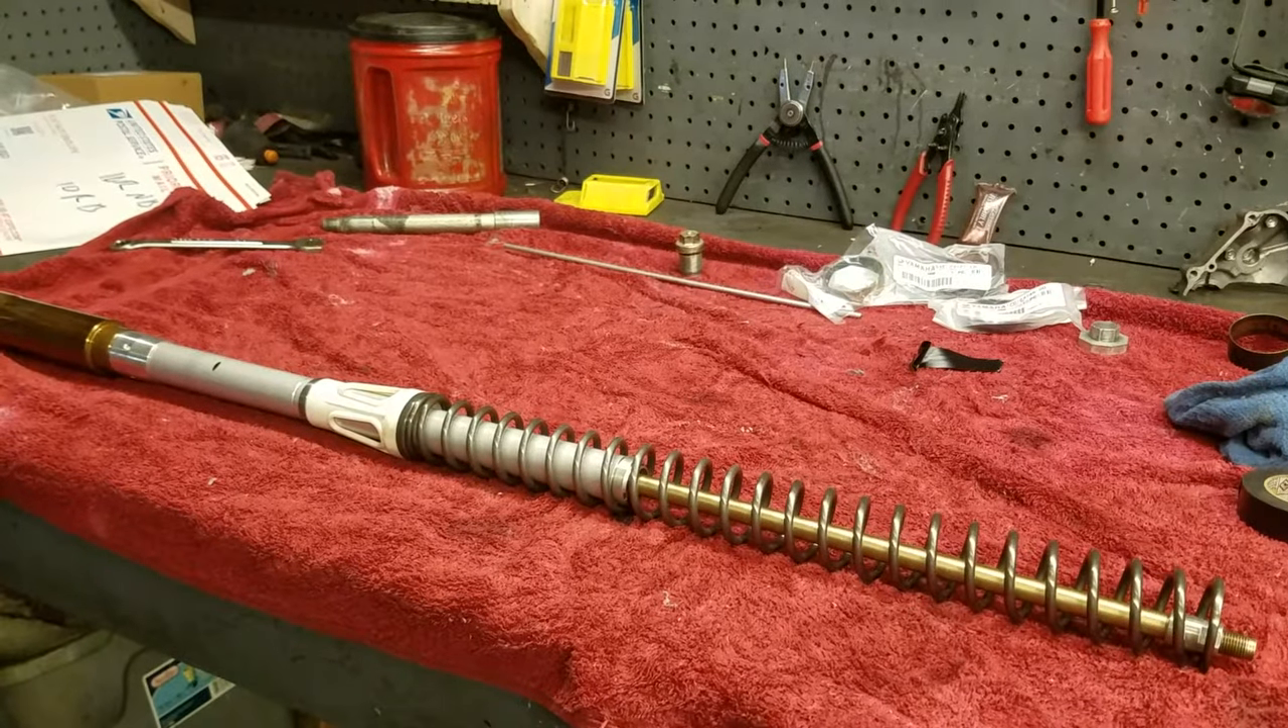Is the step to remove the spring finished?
No.